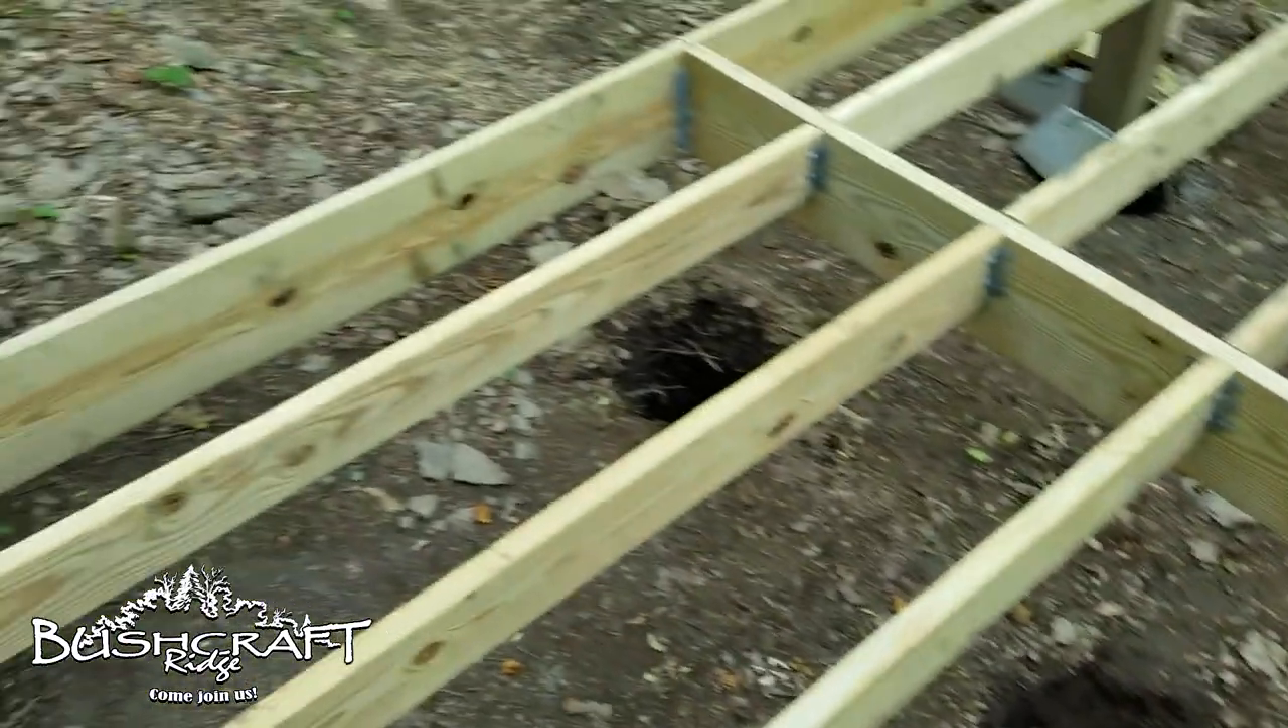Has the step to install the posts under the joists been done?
No.